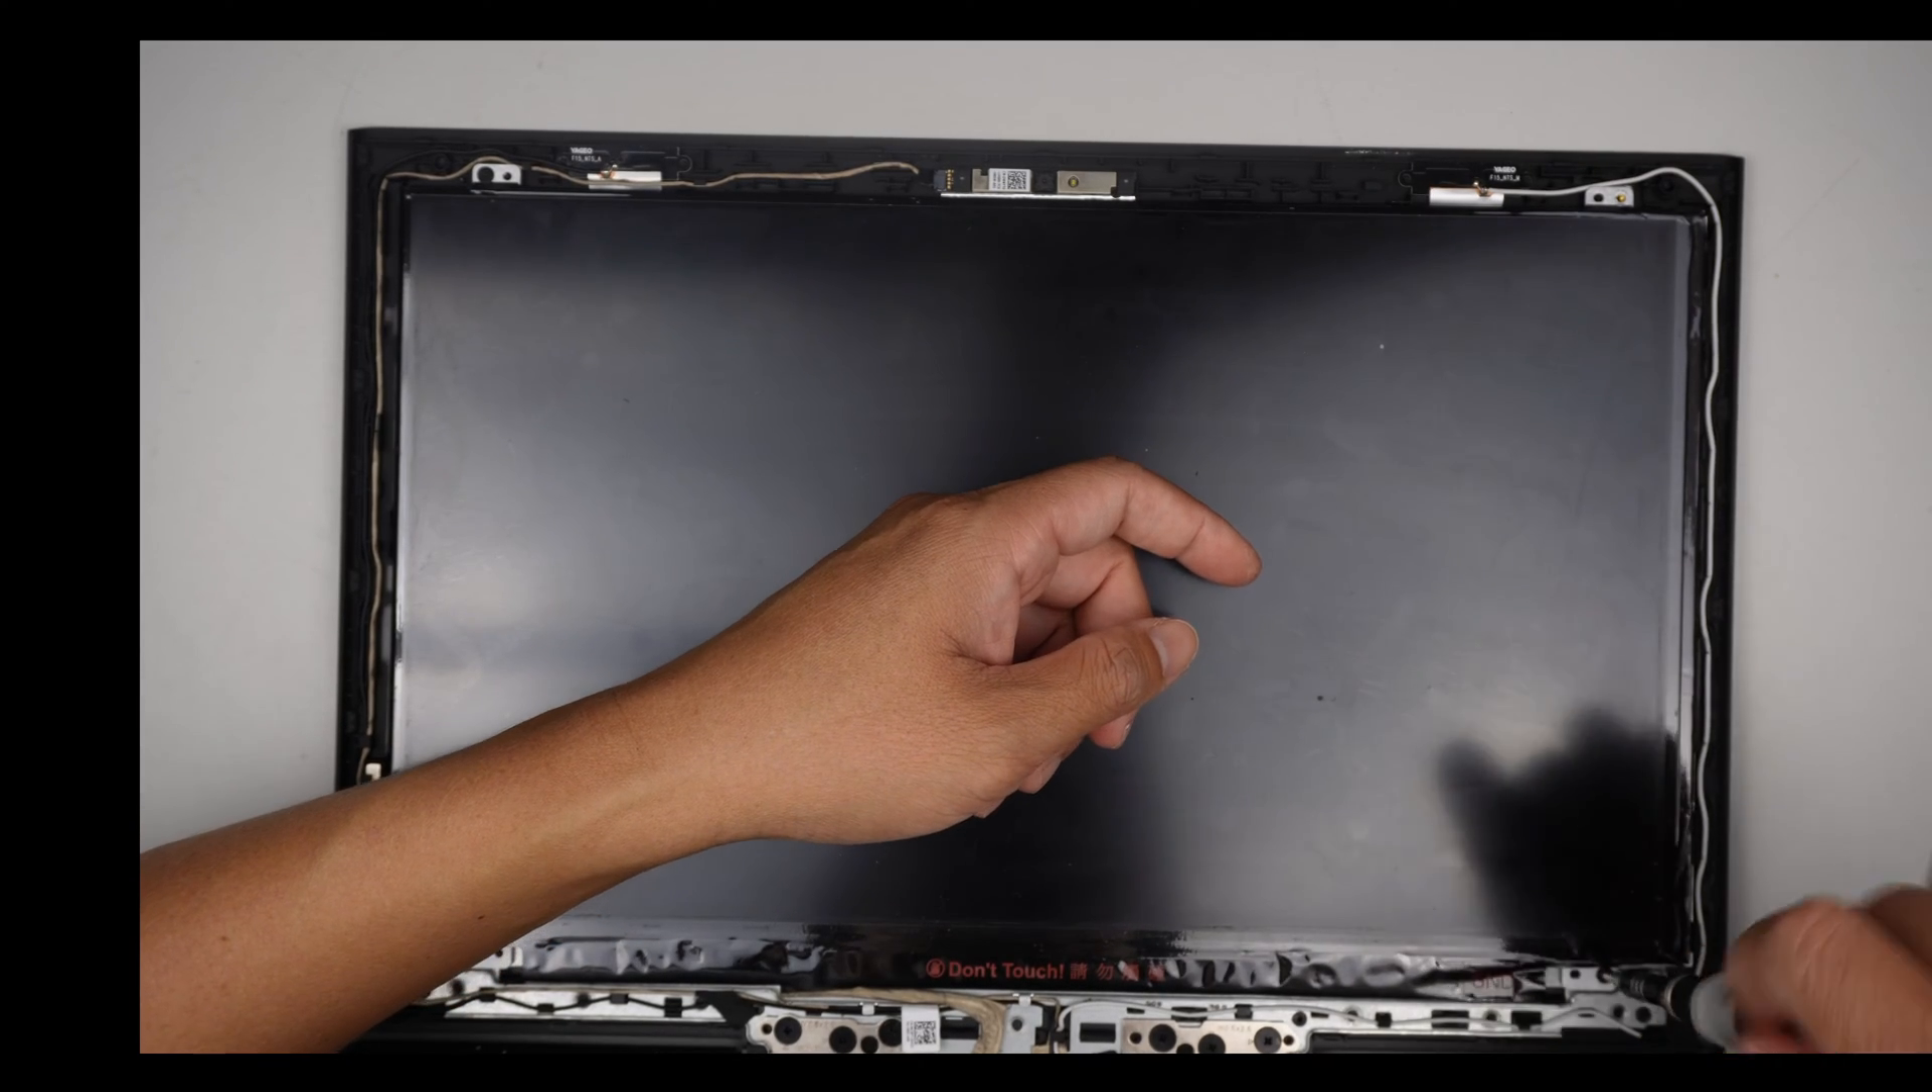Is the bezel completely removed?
Yes.